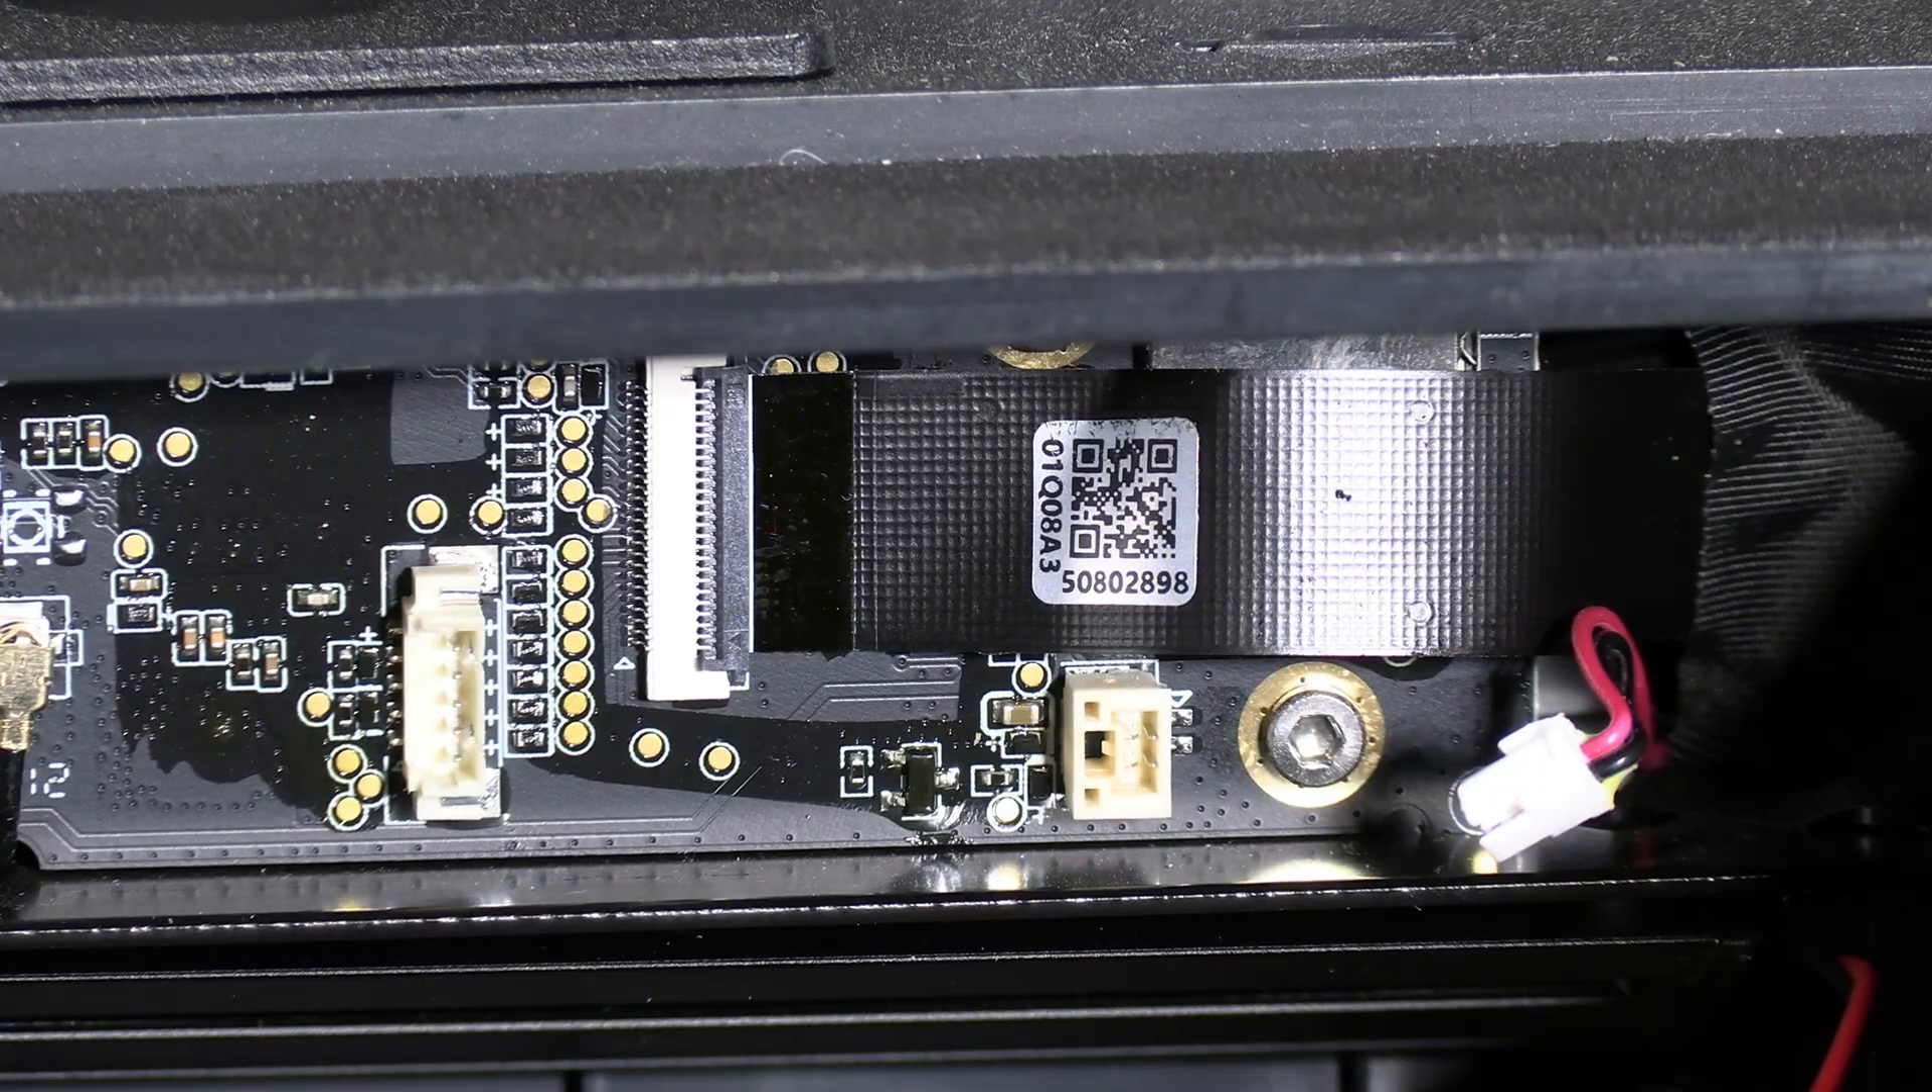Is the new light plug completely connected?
No.